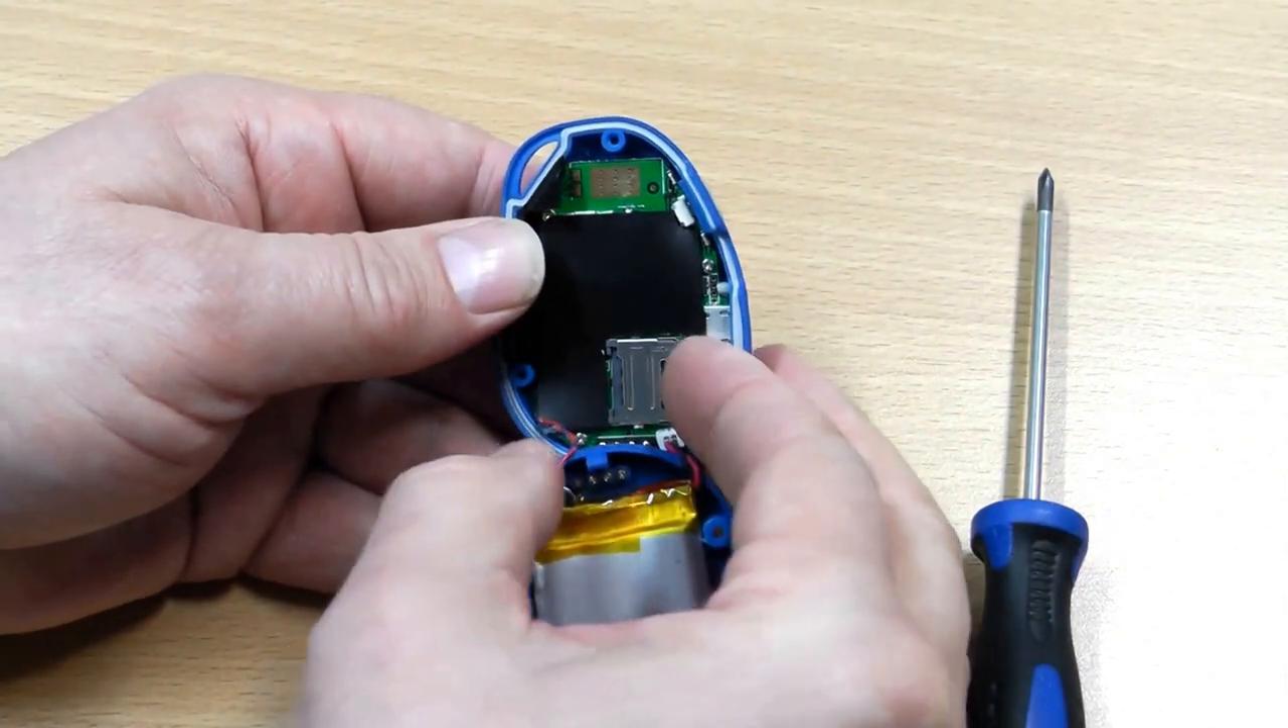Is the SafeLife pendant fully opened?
Yes.